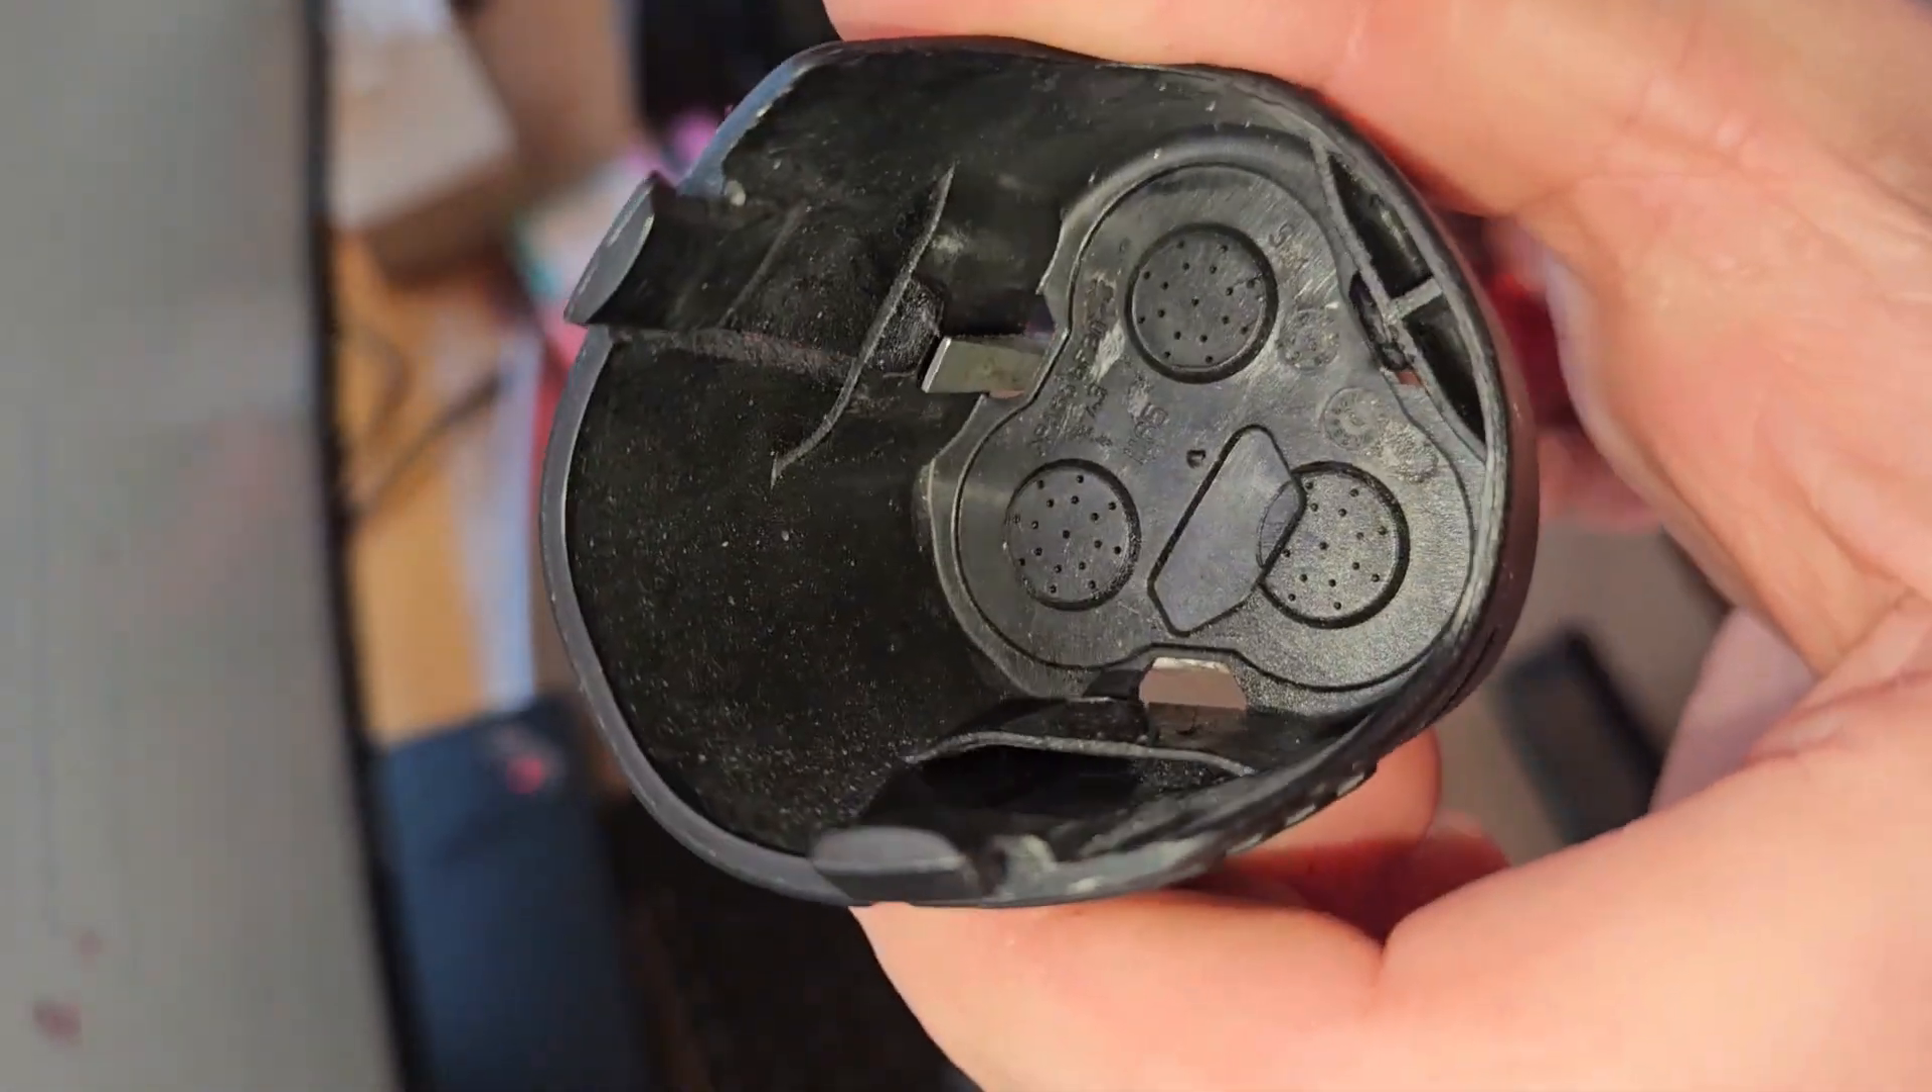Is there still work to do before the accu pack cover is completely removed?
No.